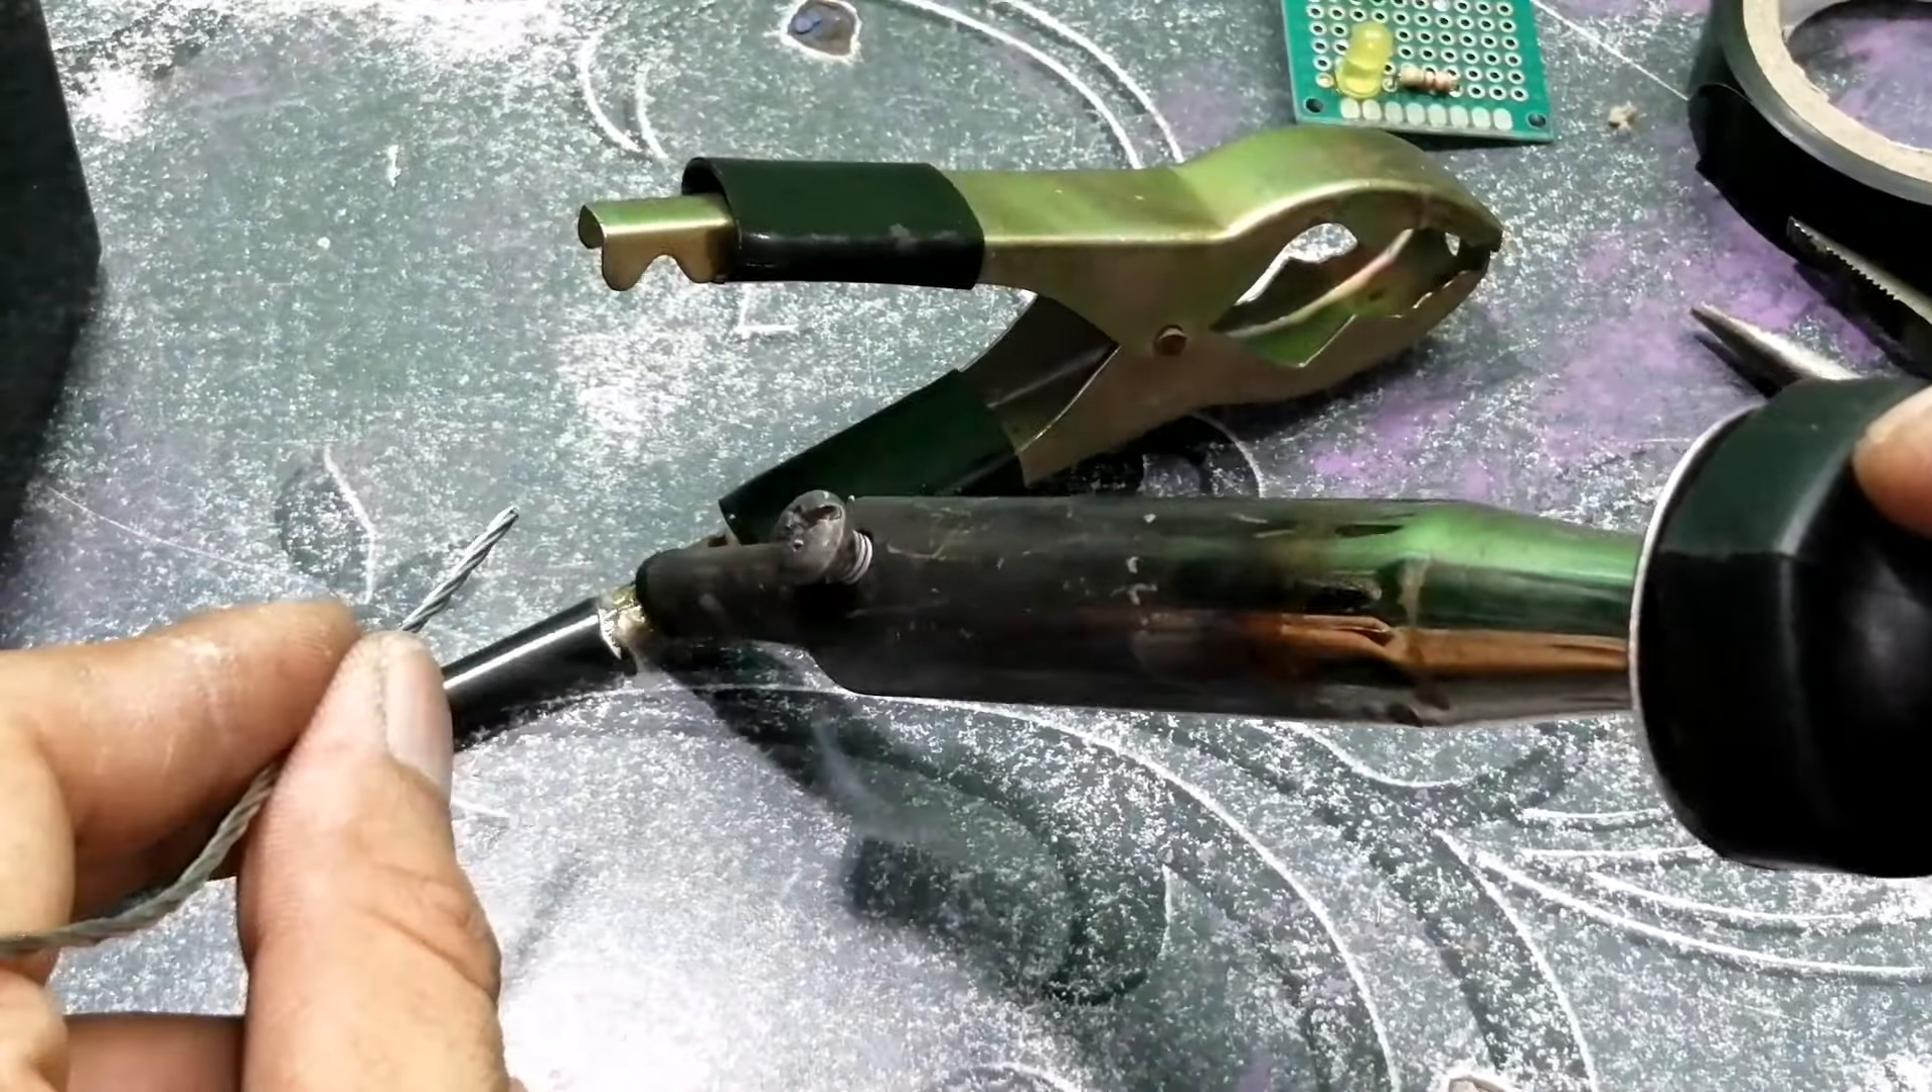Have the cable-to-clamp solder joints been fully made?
No.